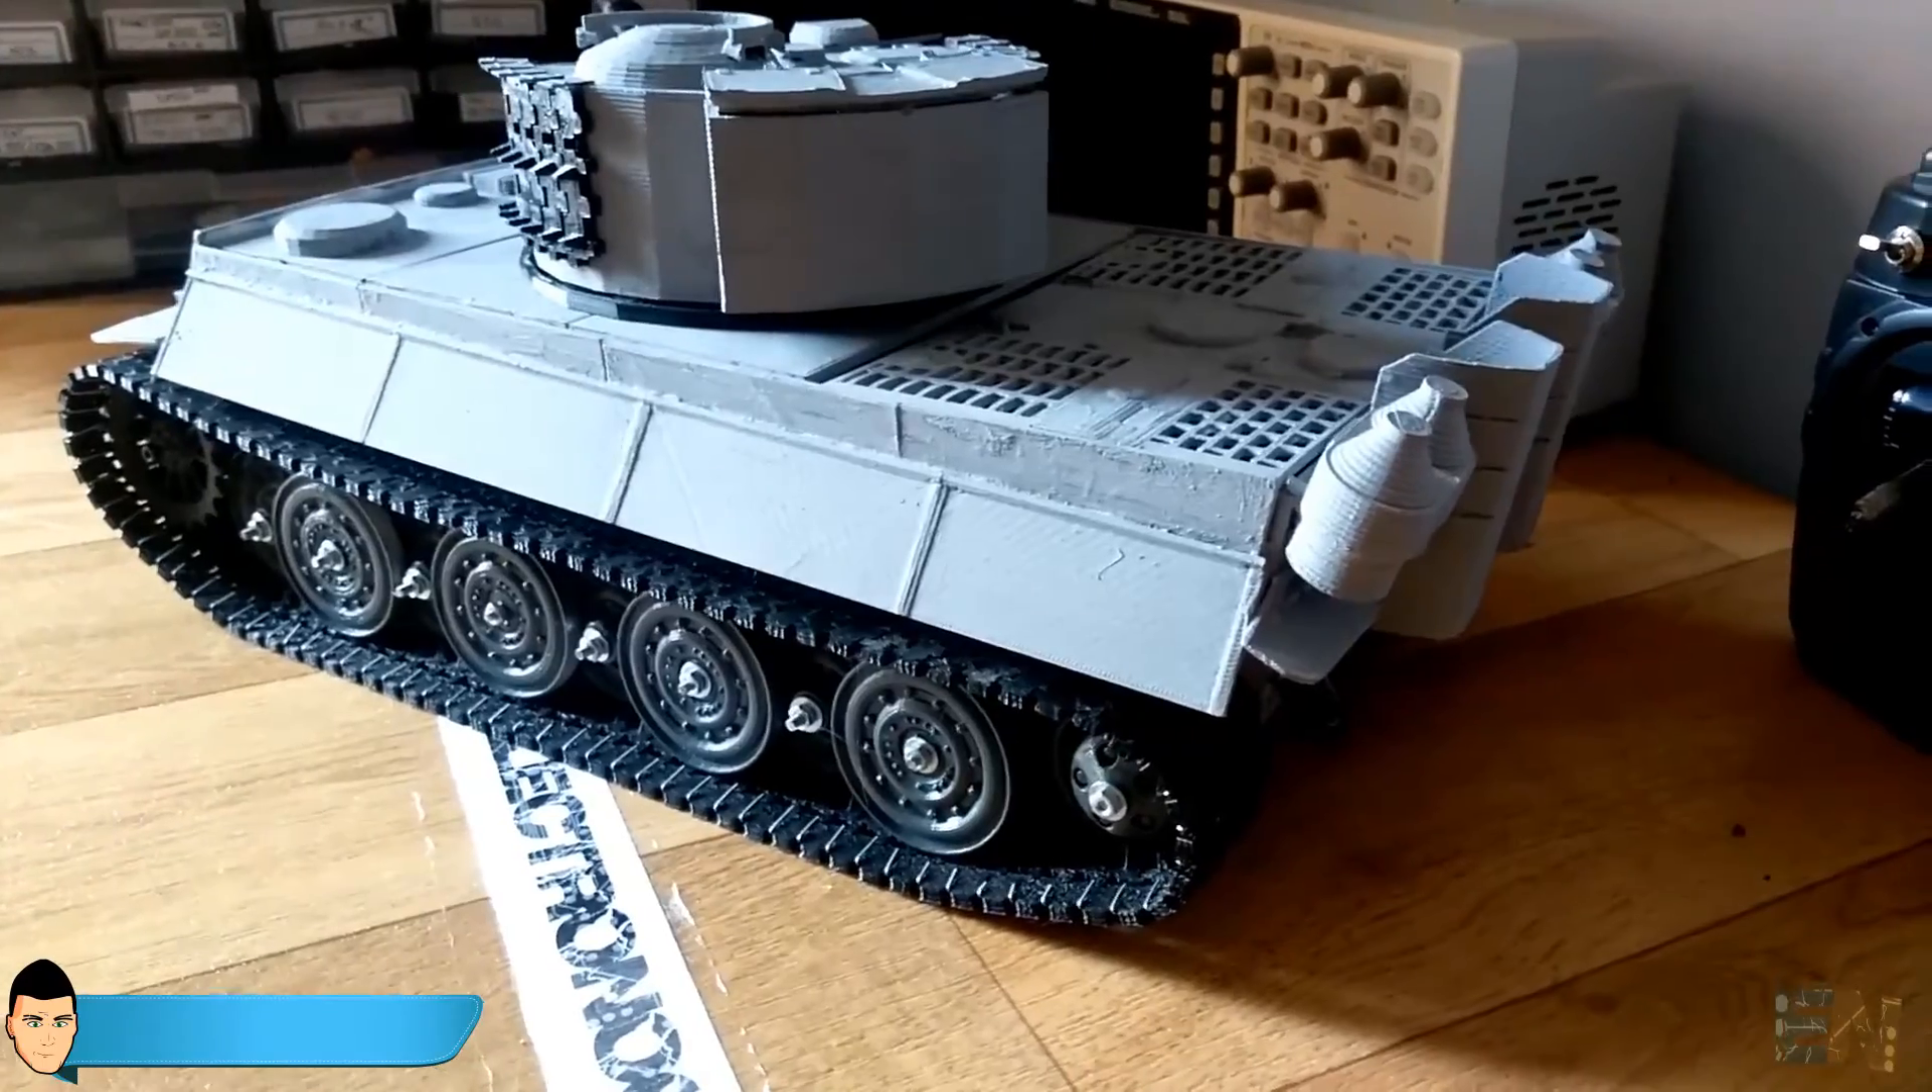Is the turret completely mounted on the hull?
Yes.